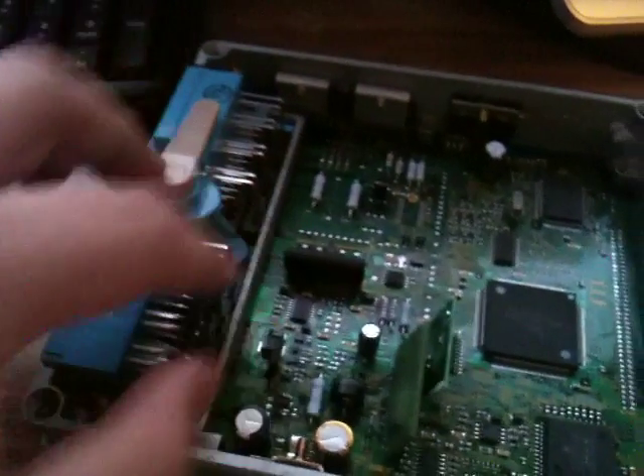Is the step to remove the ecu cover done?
Yes.